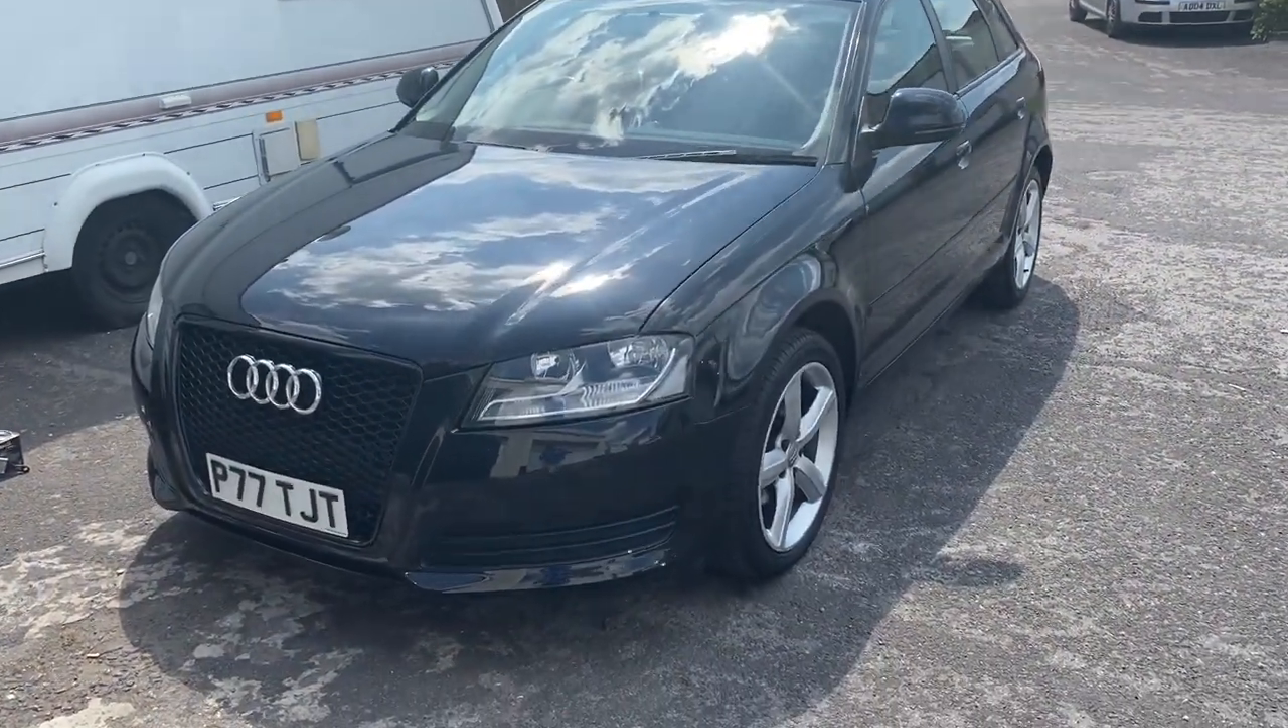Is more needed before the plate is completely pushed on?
No.